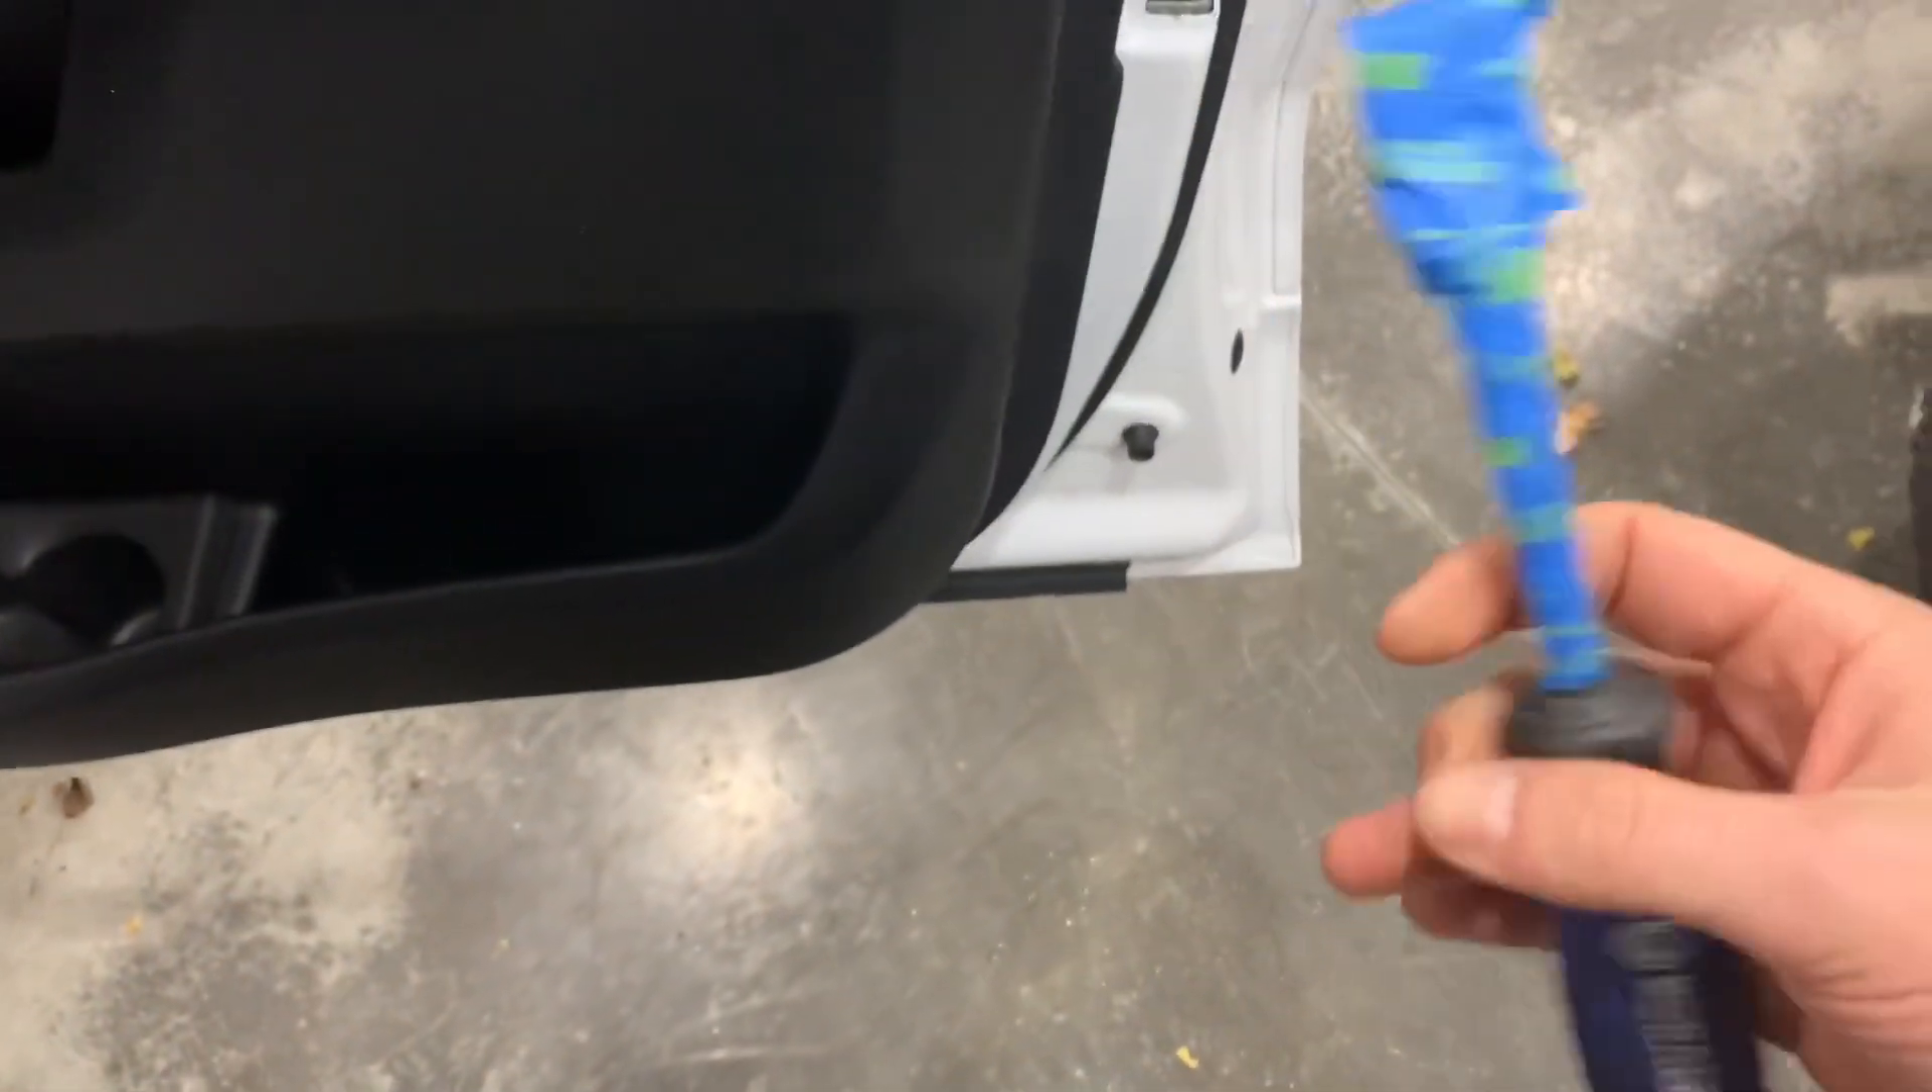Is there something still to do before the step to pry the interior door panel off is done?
Yes.